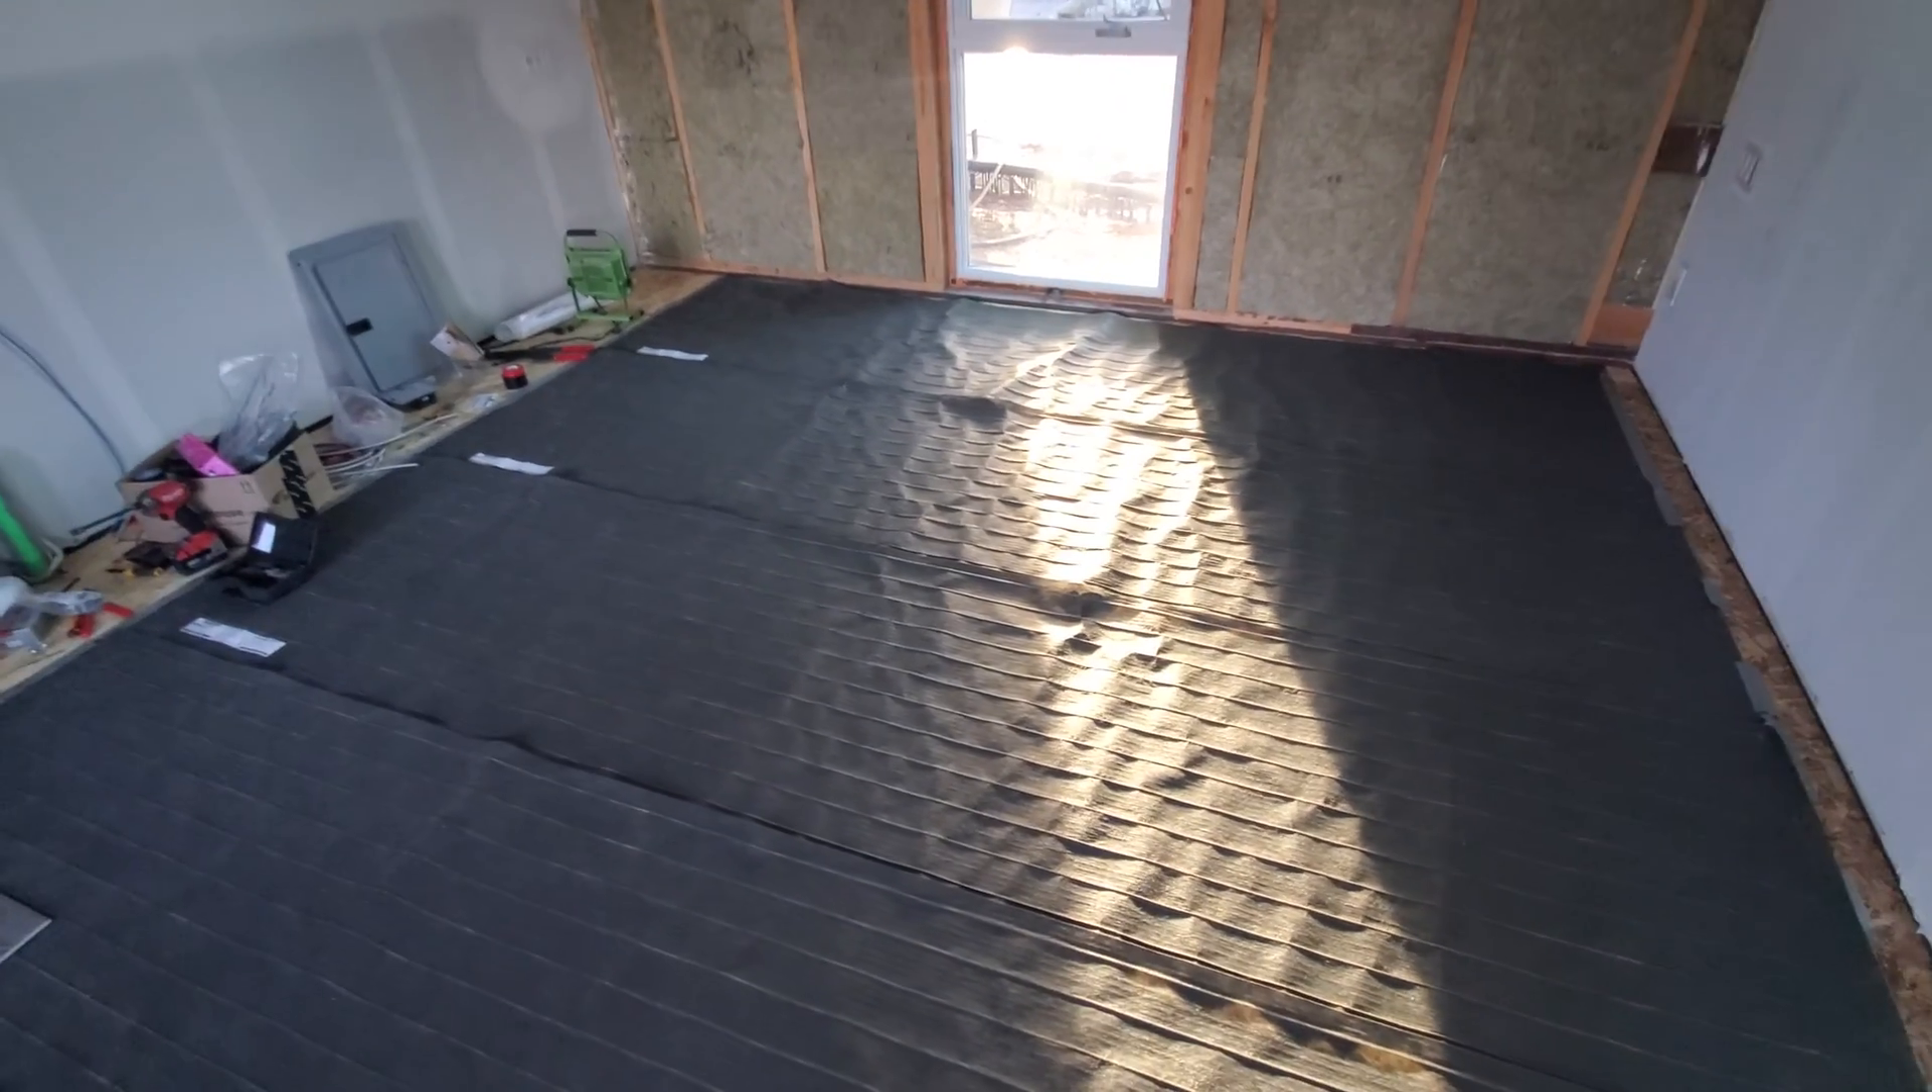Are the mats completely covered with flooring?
No.